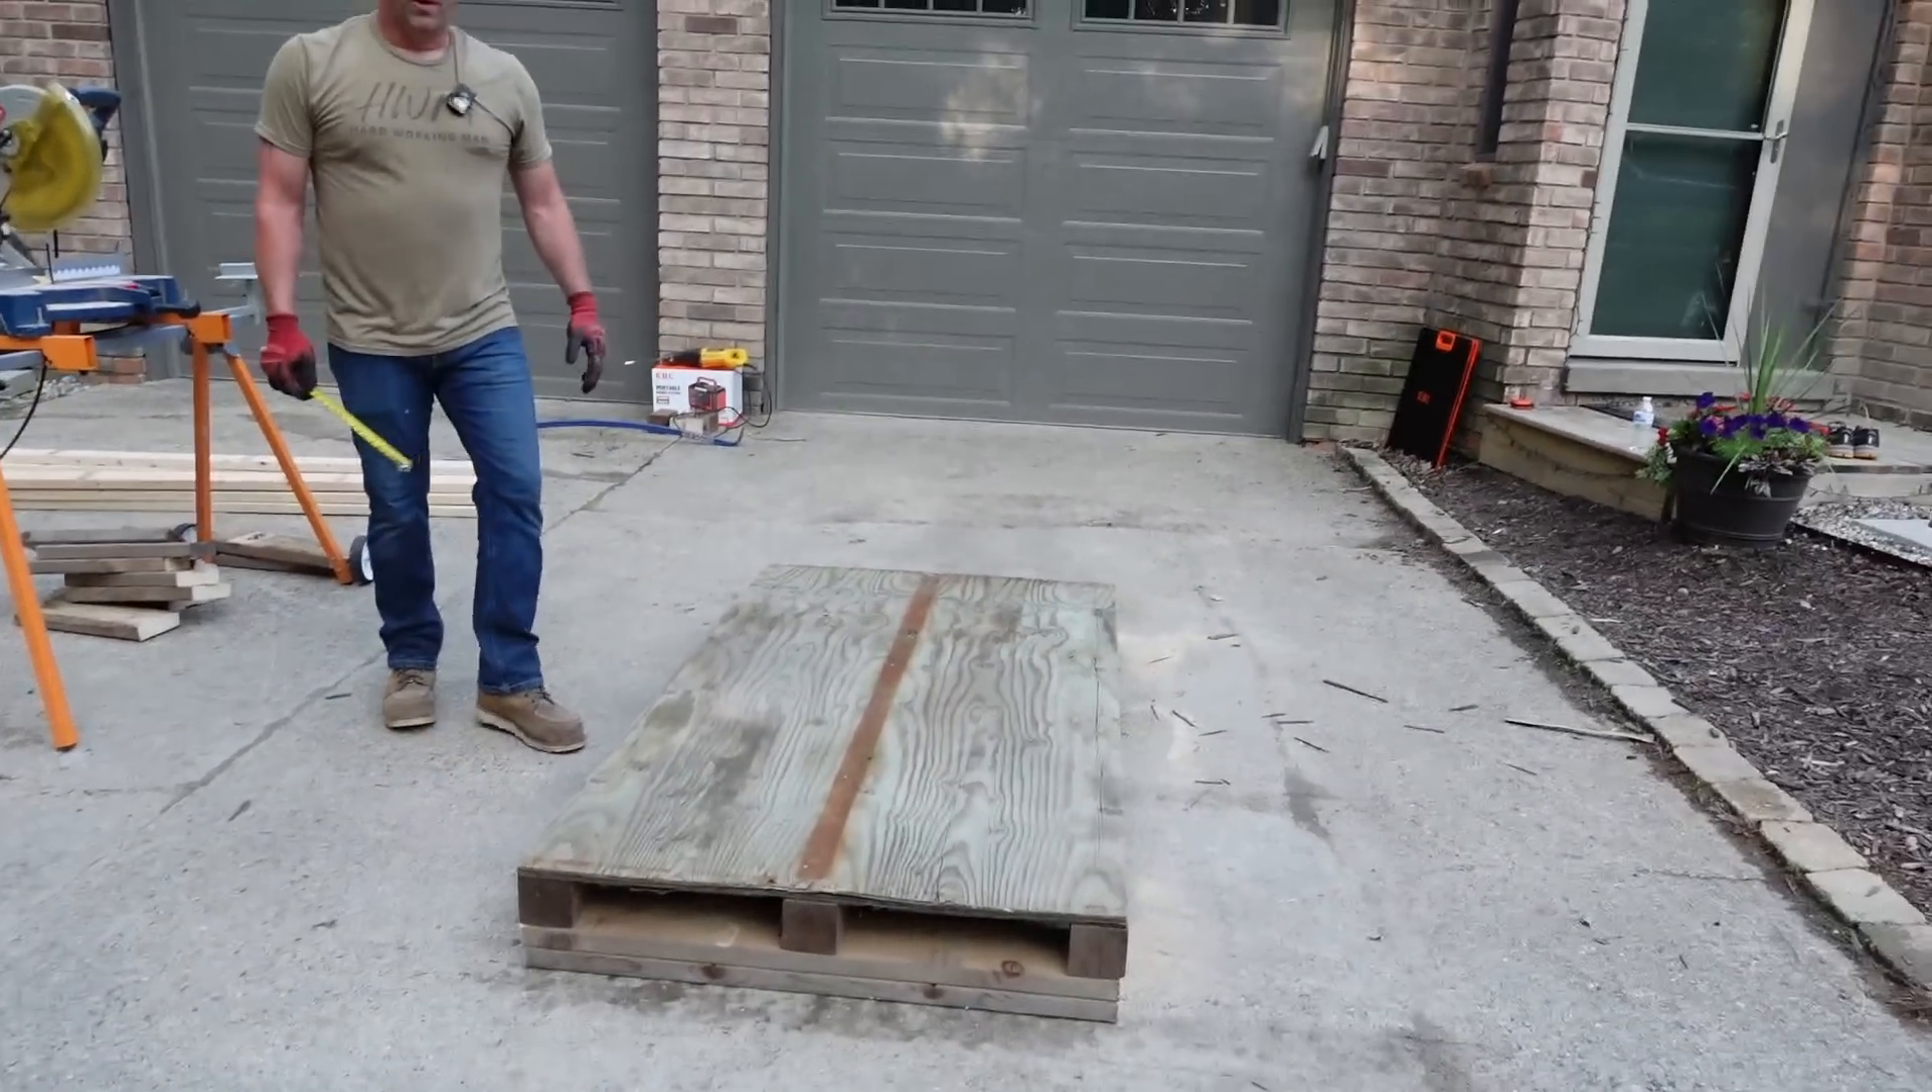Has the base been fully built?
Yes.